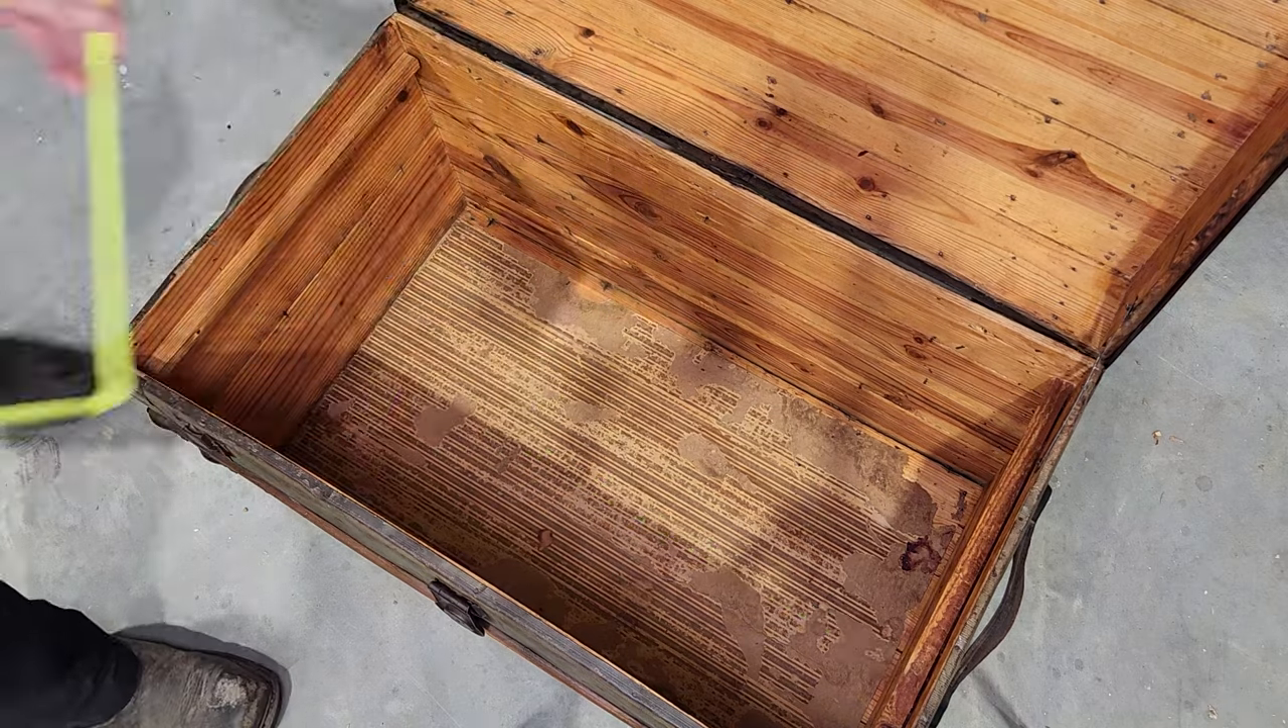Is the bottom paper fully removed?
No.